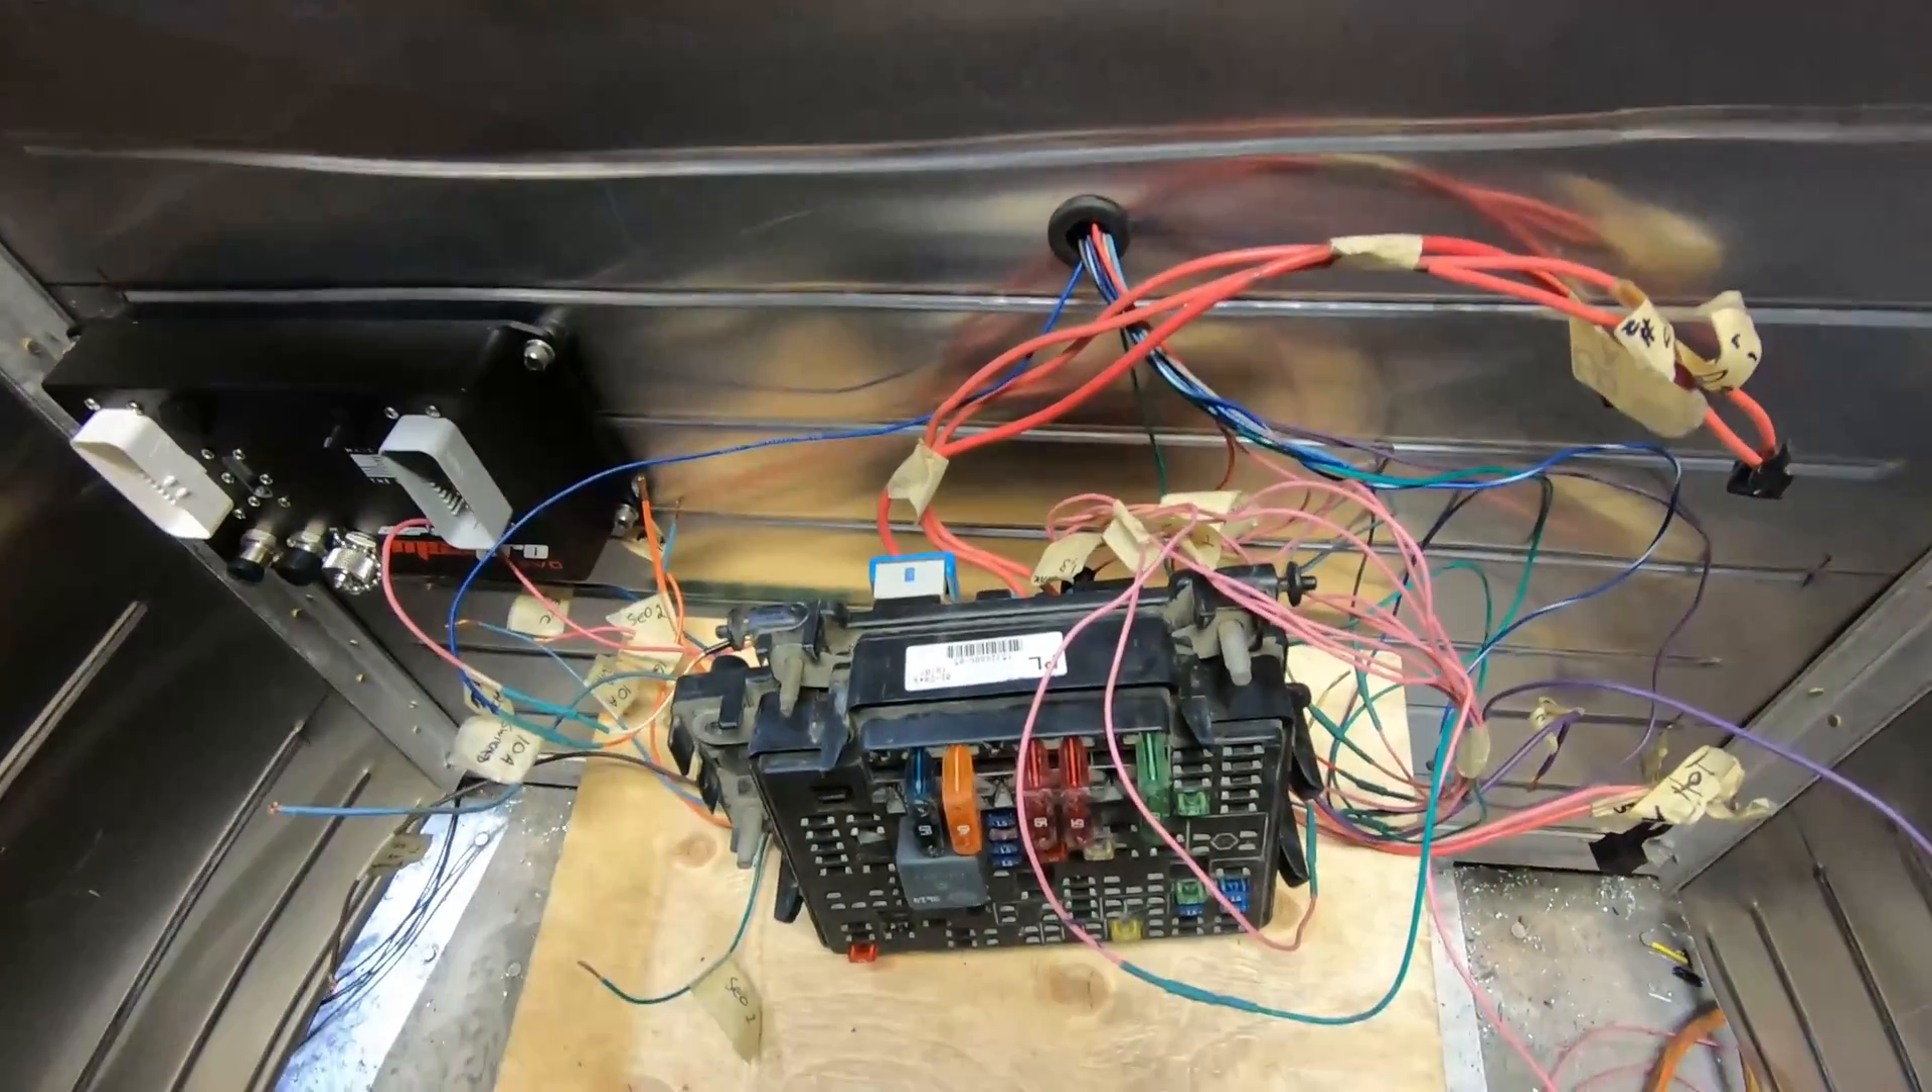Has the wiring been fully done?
No.